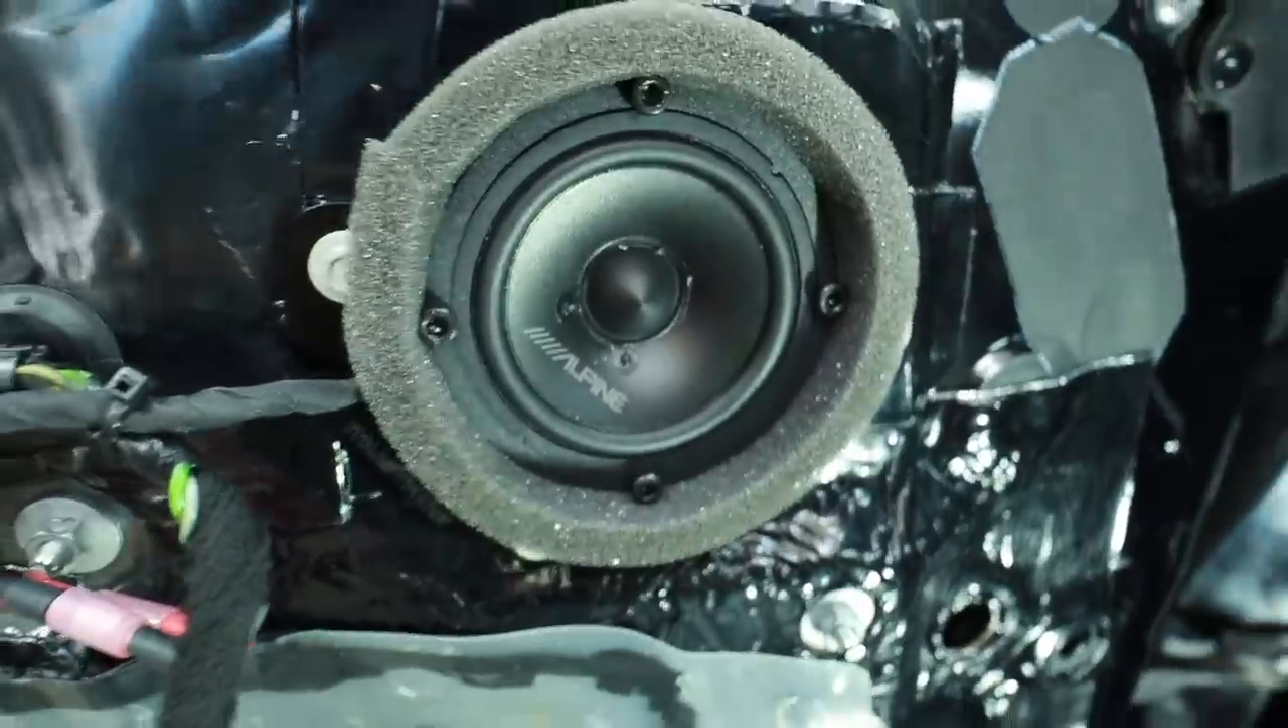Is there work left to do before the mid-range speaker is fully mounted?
No.